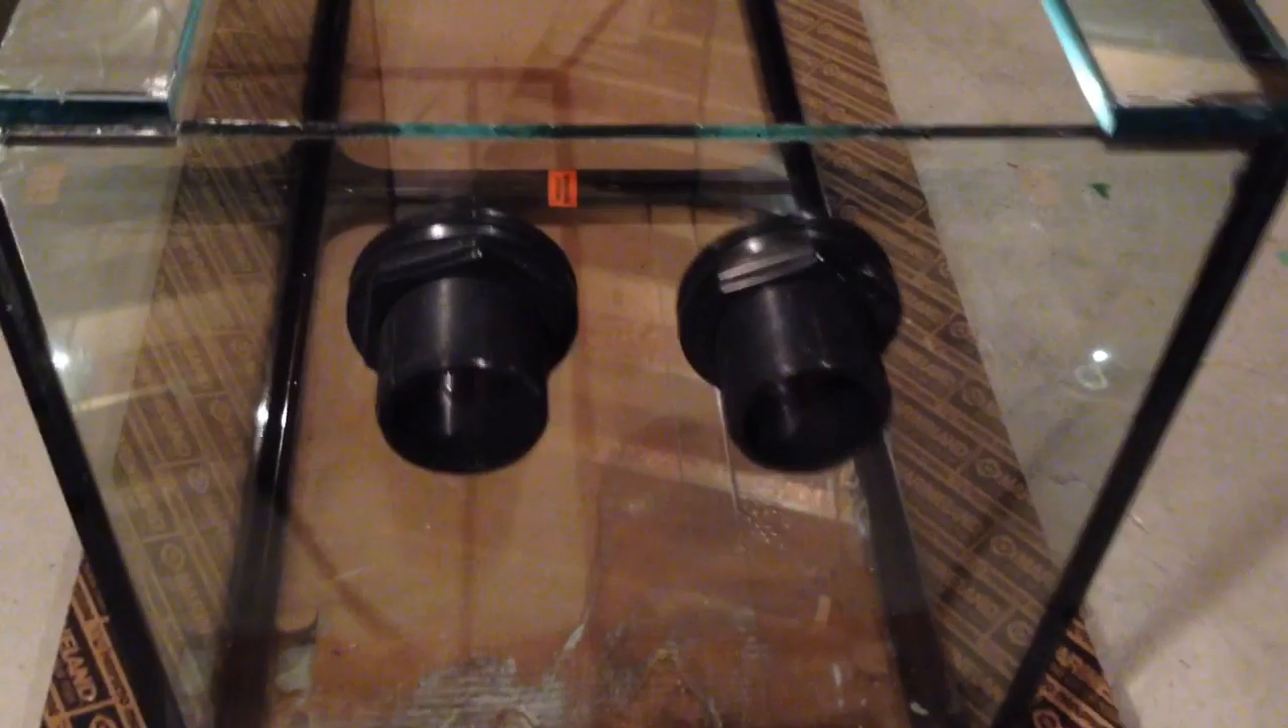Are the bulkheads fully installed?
Yes.